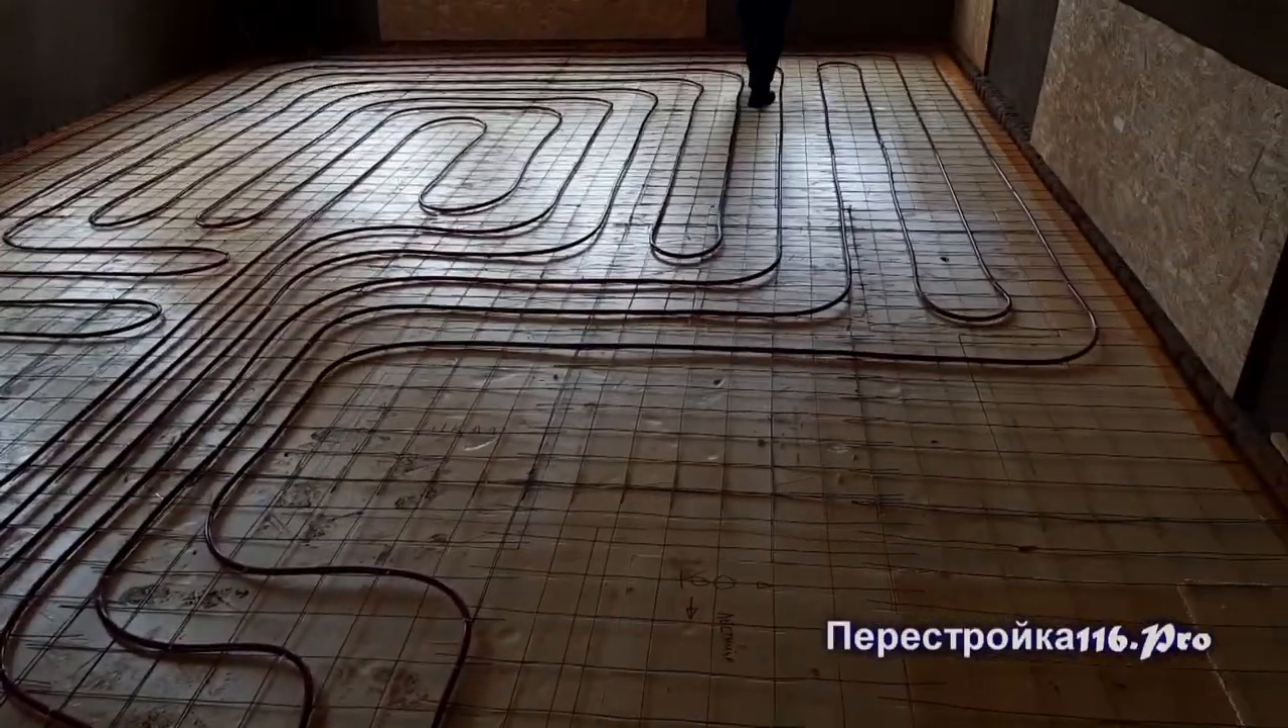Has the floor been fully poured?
No.